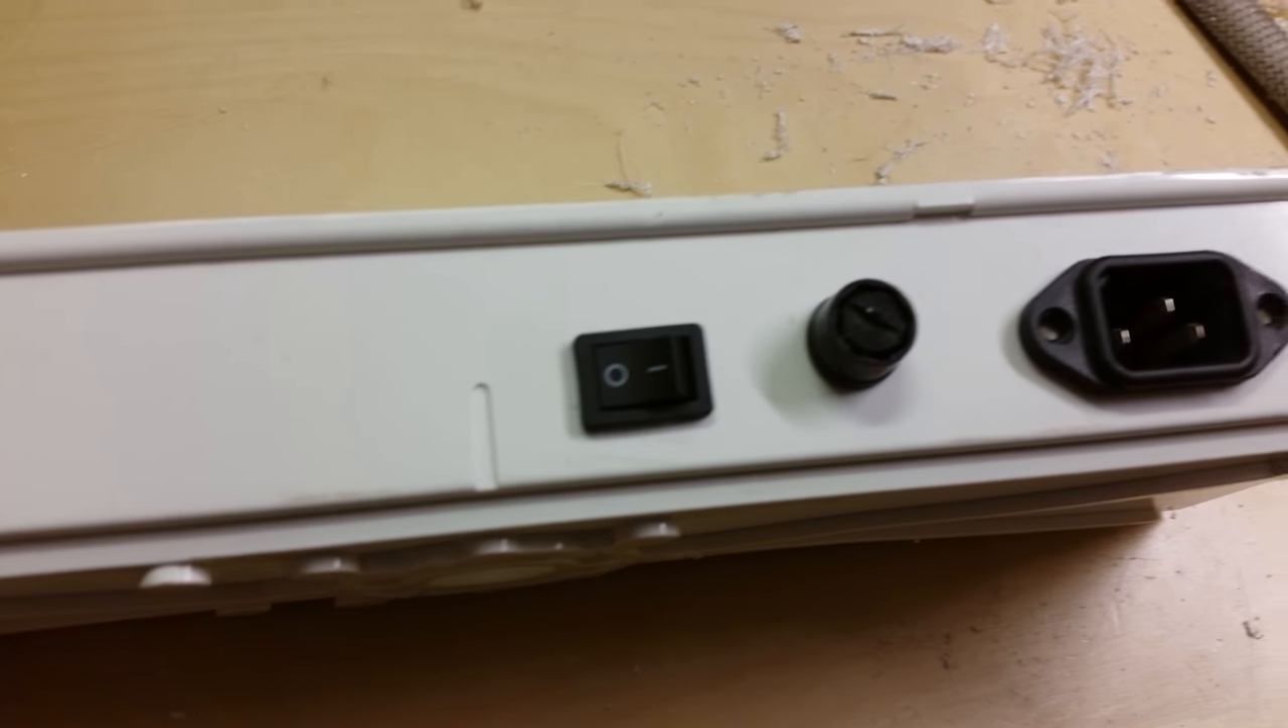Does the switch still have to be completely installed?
No.